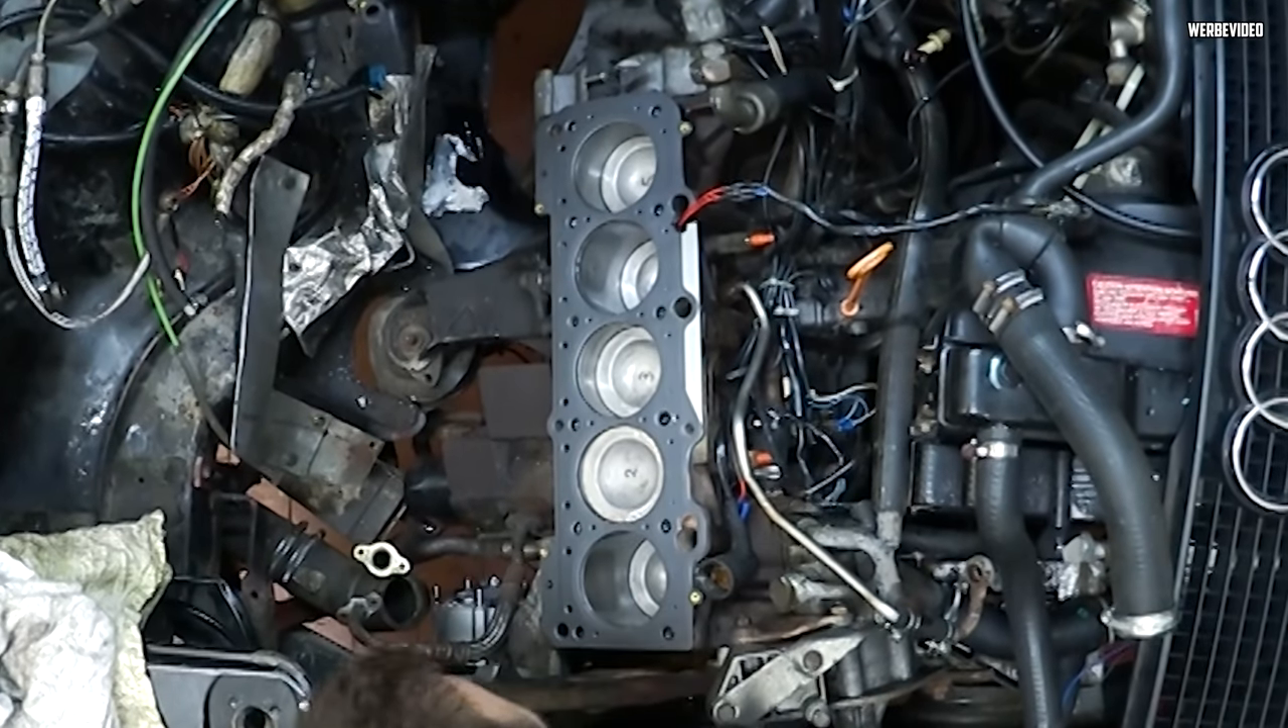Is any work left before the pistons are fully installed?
No.